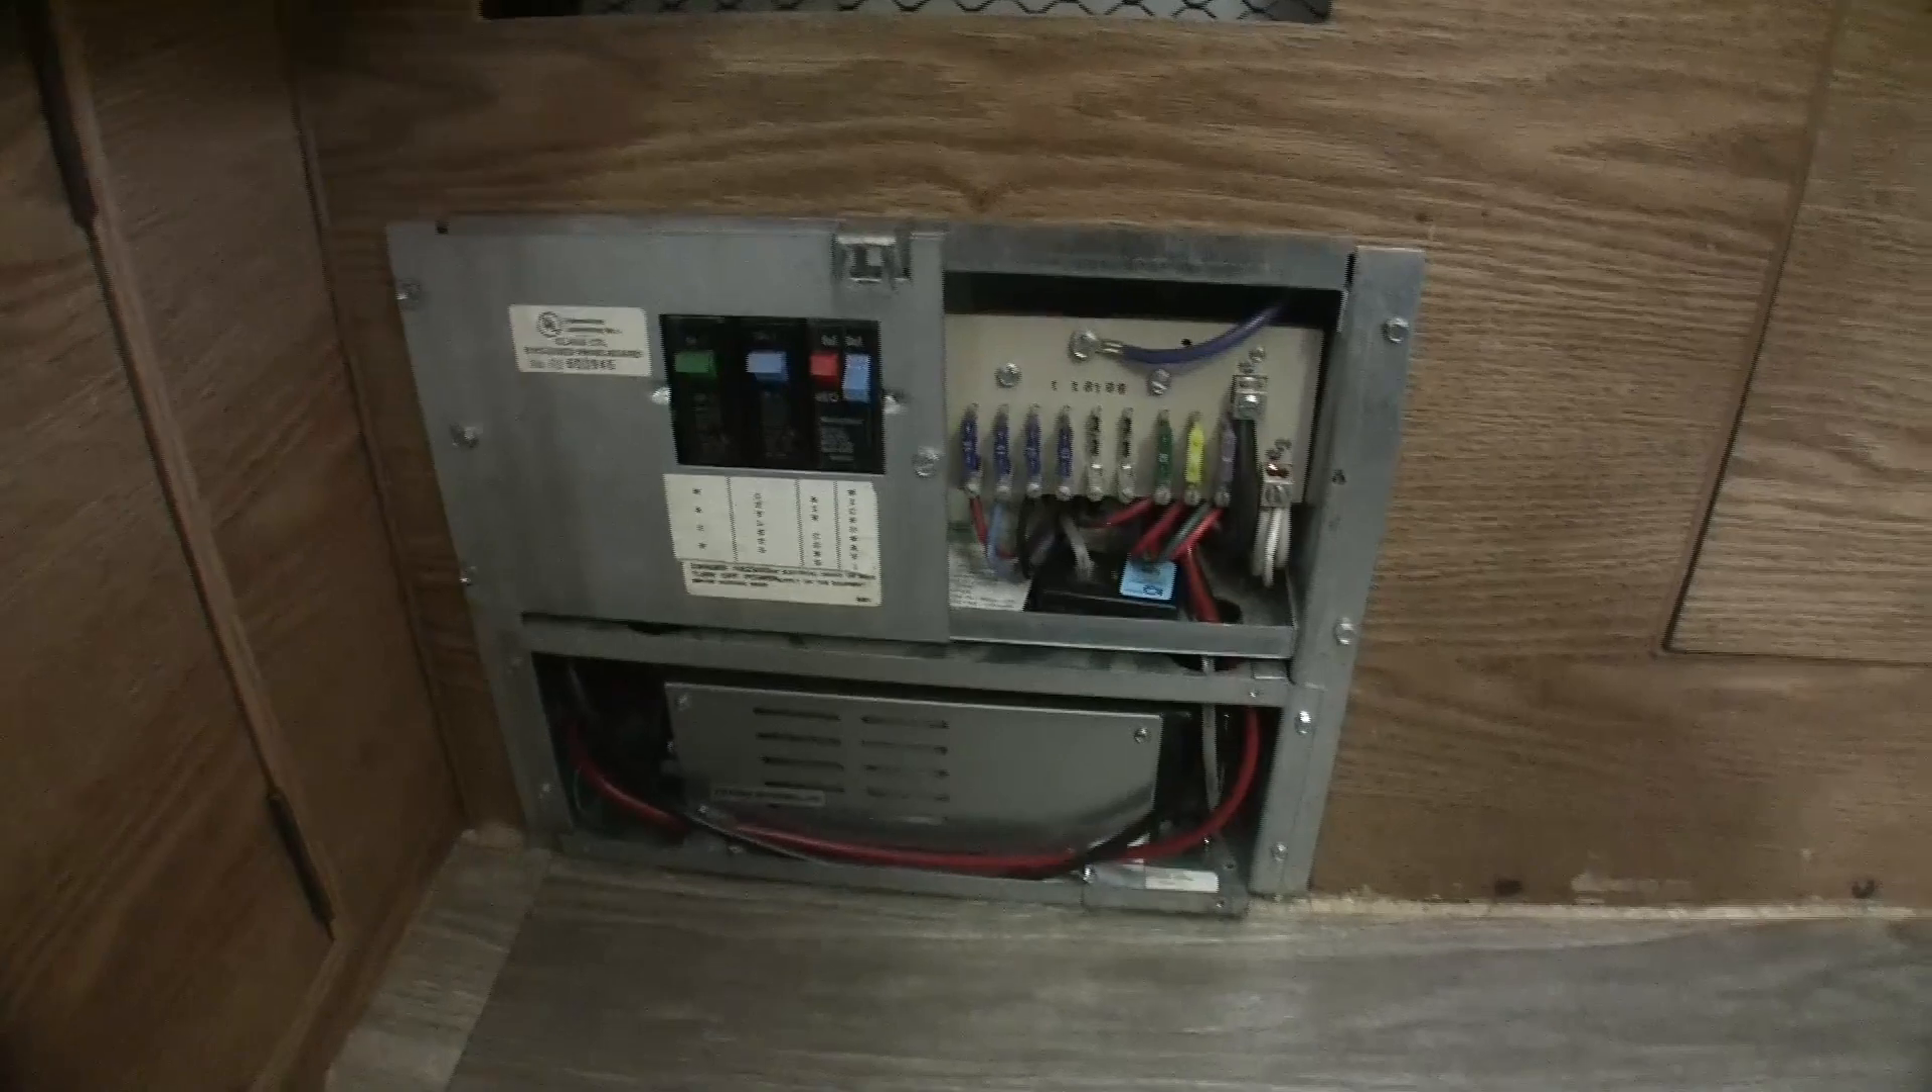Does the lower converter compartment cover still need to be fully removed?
No.